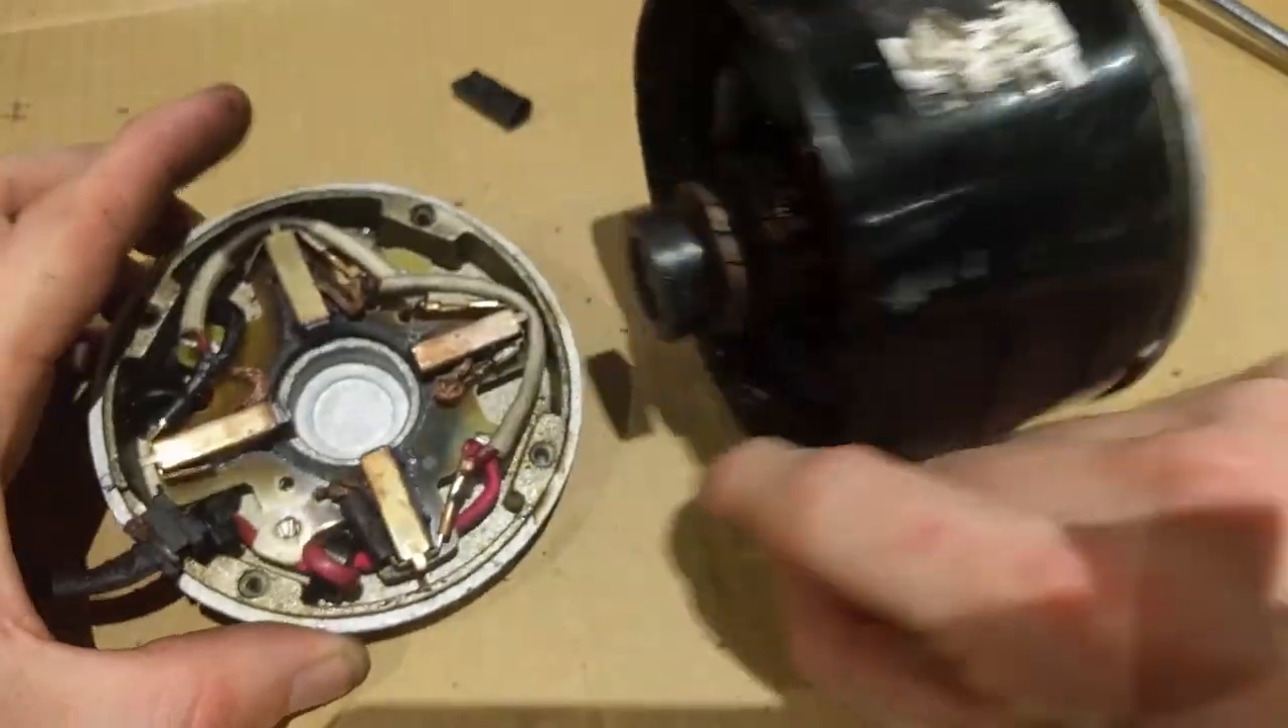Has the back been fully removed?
Yes.